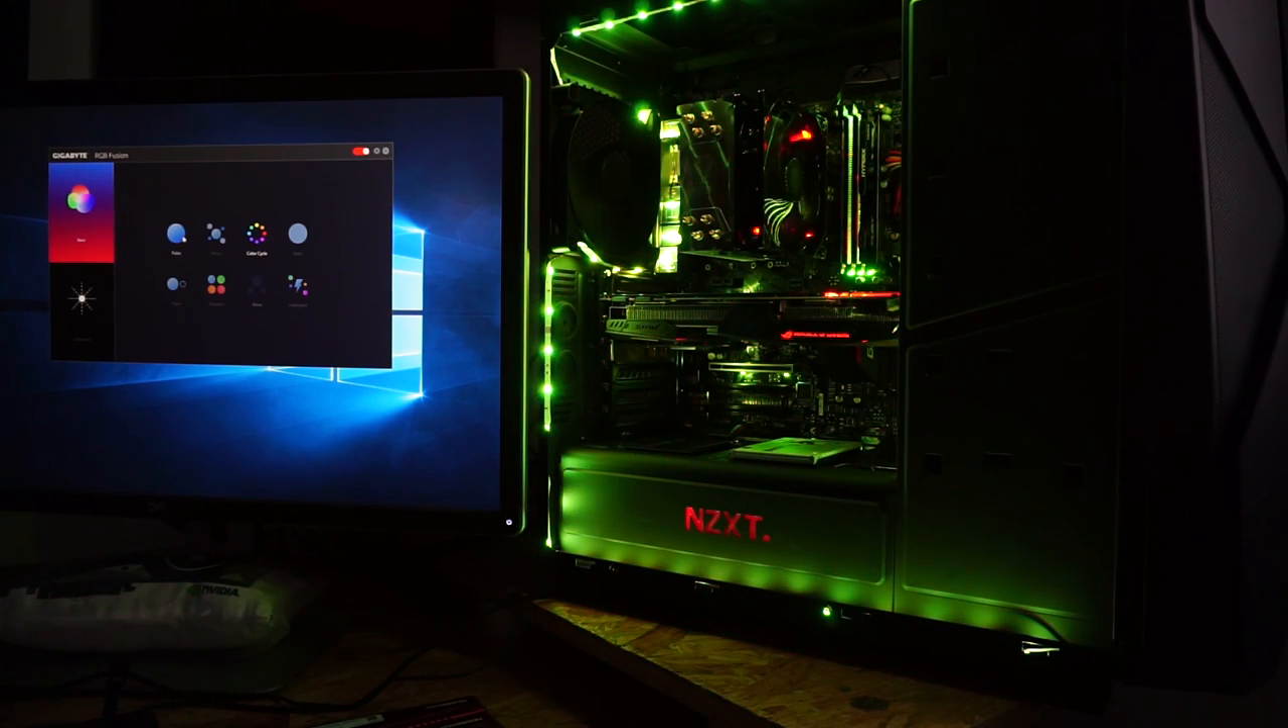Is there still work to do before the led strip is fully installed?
No.